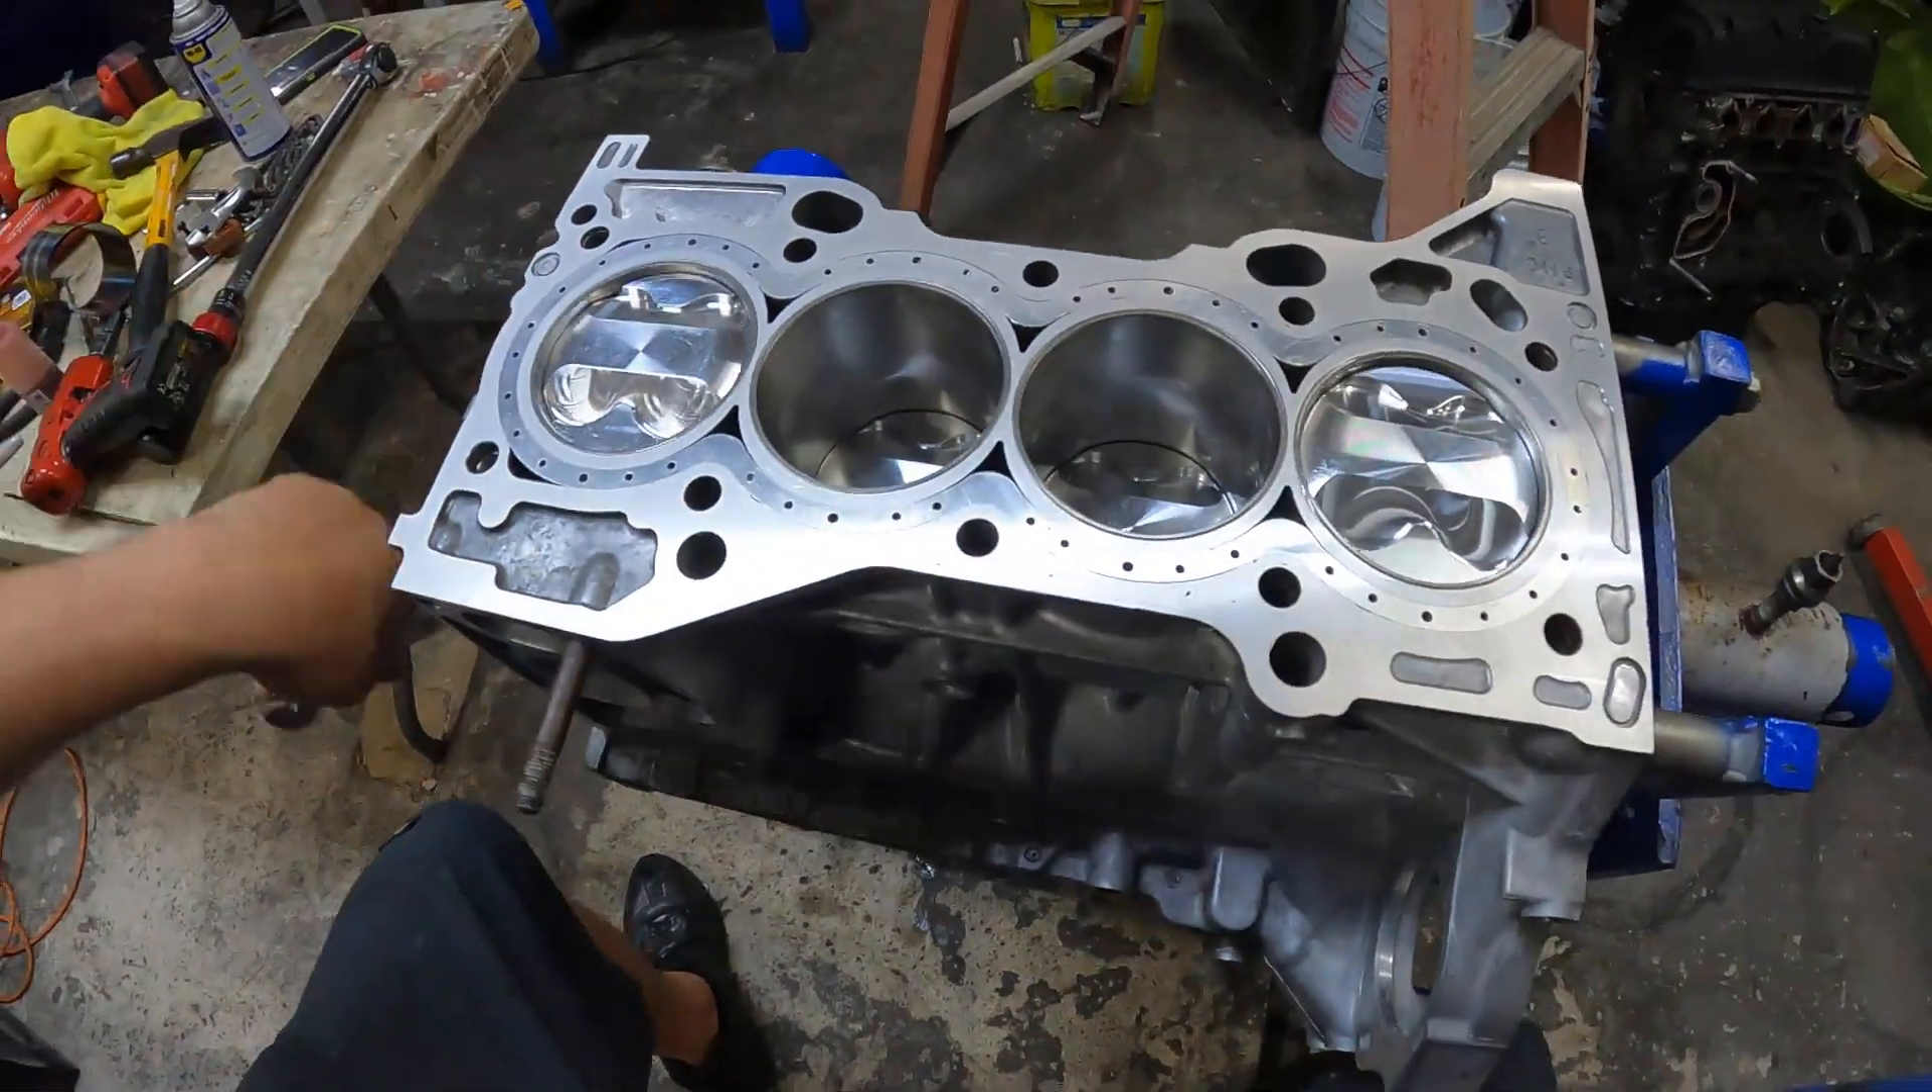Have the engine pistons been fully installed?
Yes.